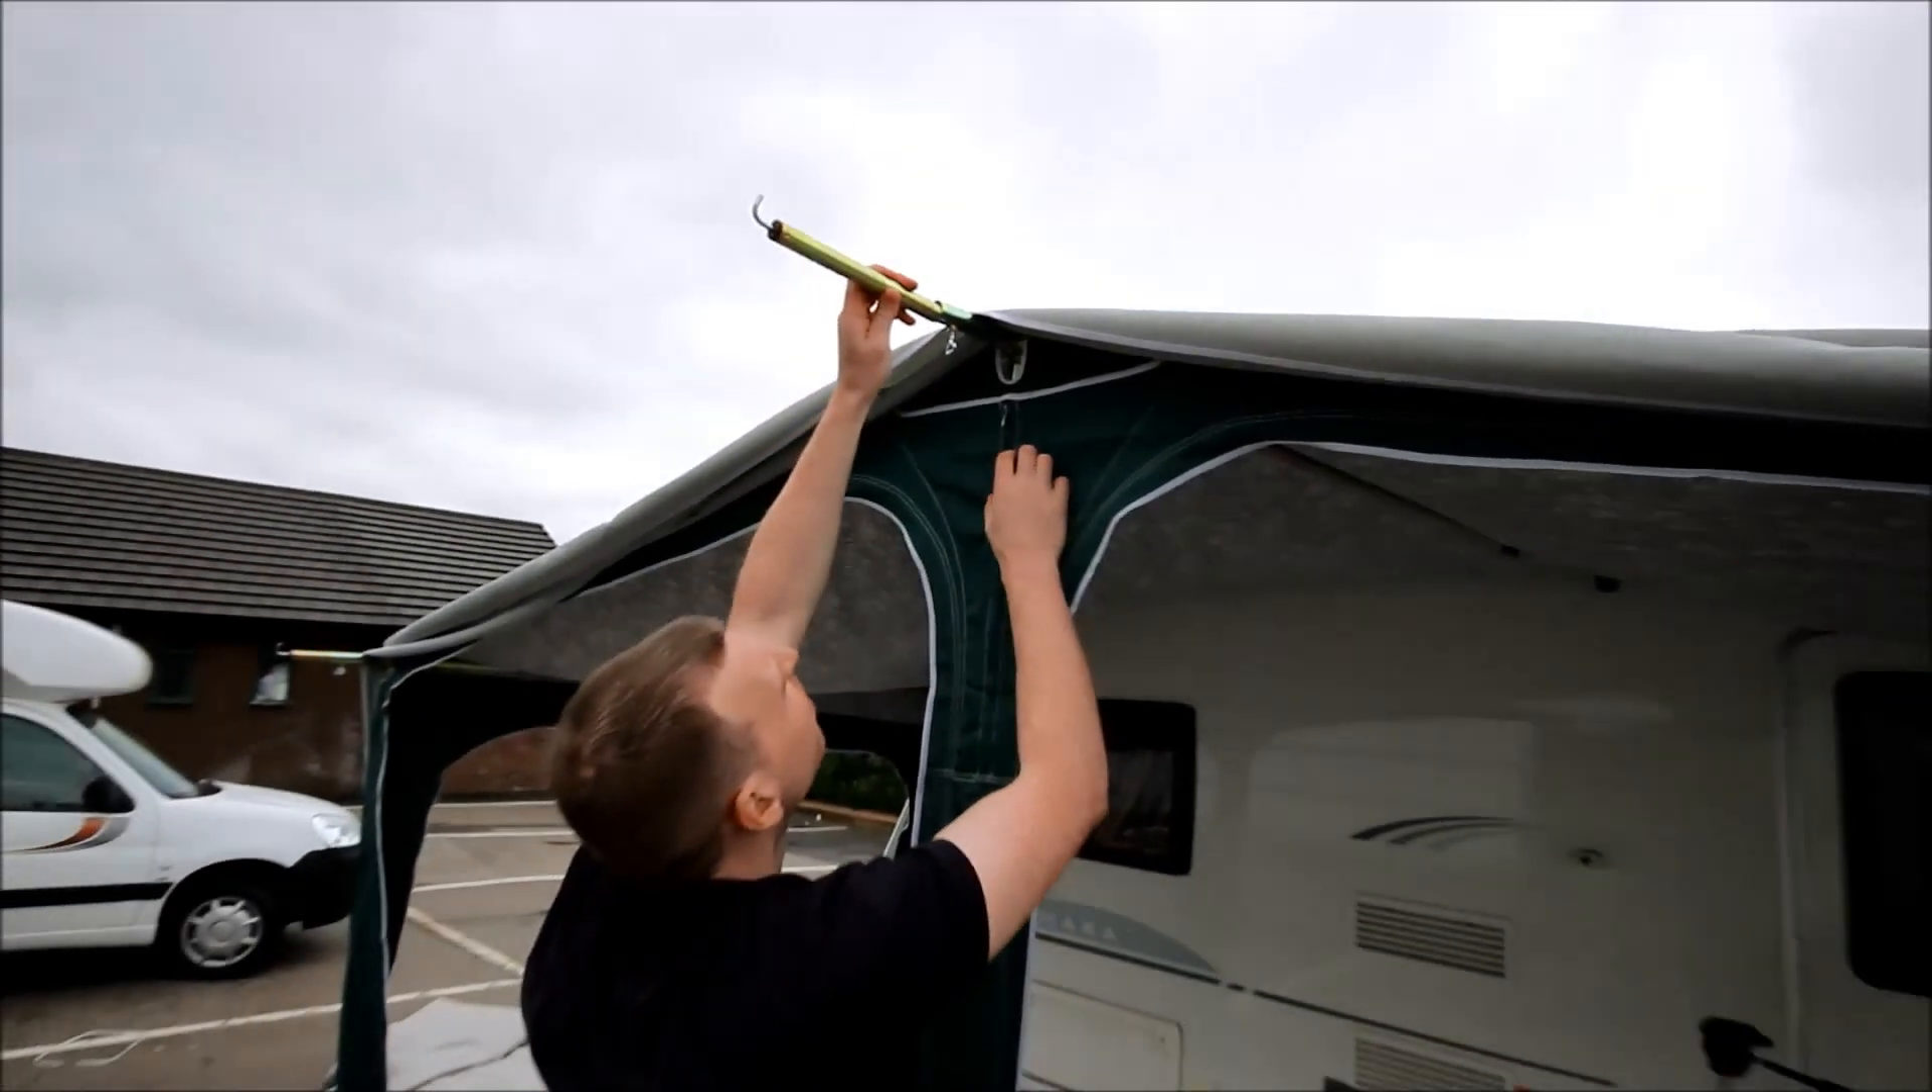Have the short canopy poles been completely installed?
No.